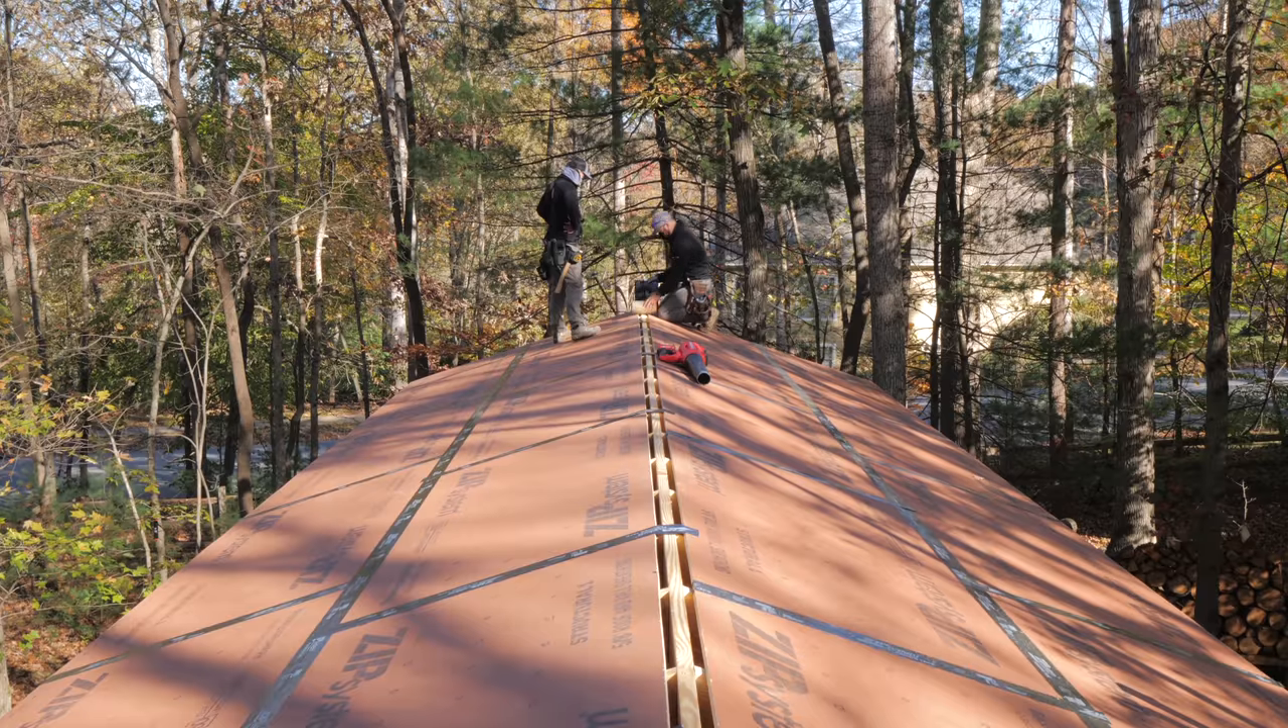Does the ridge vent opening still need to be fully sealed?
Yes.